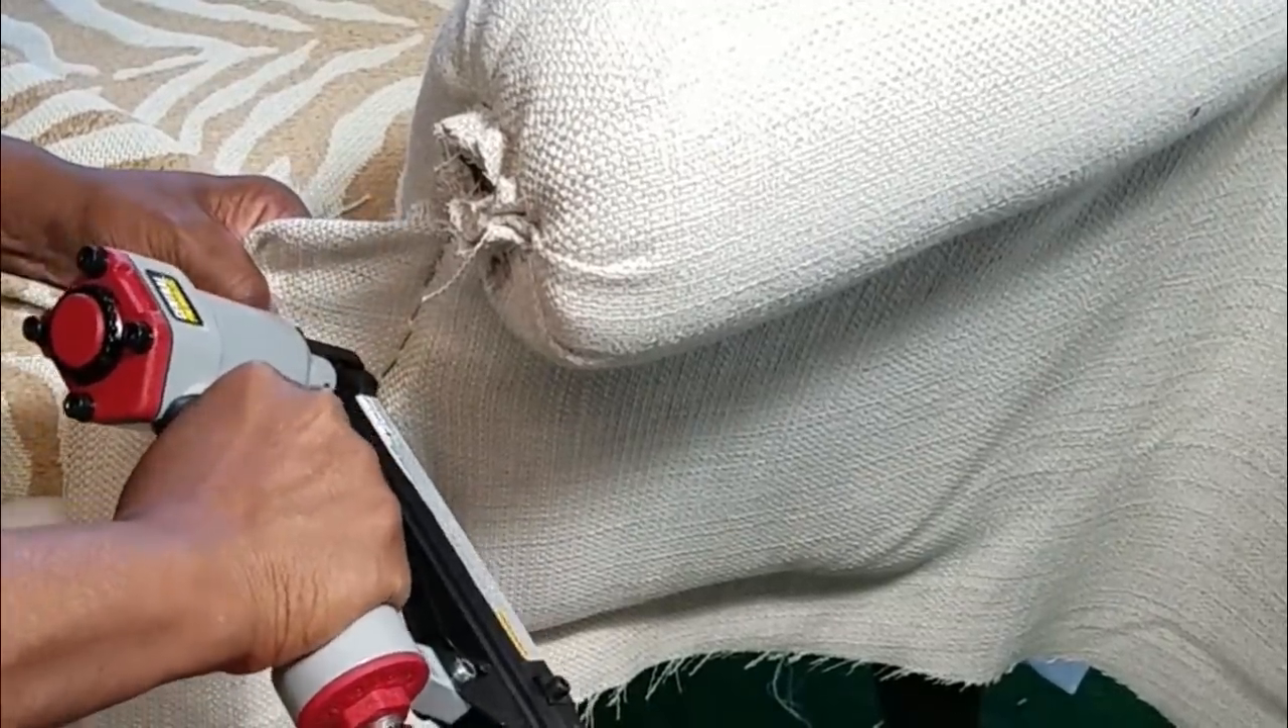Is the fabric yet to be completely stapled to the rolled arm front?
Yes.